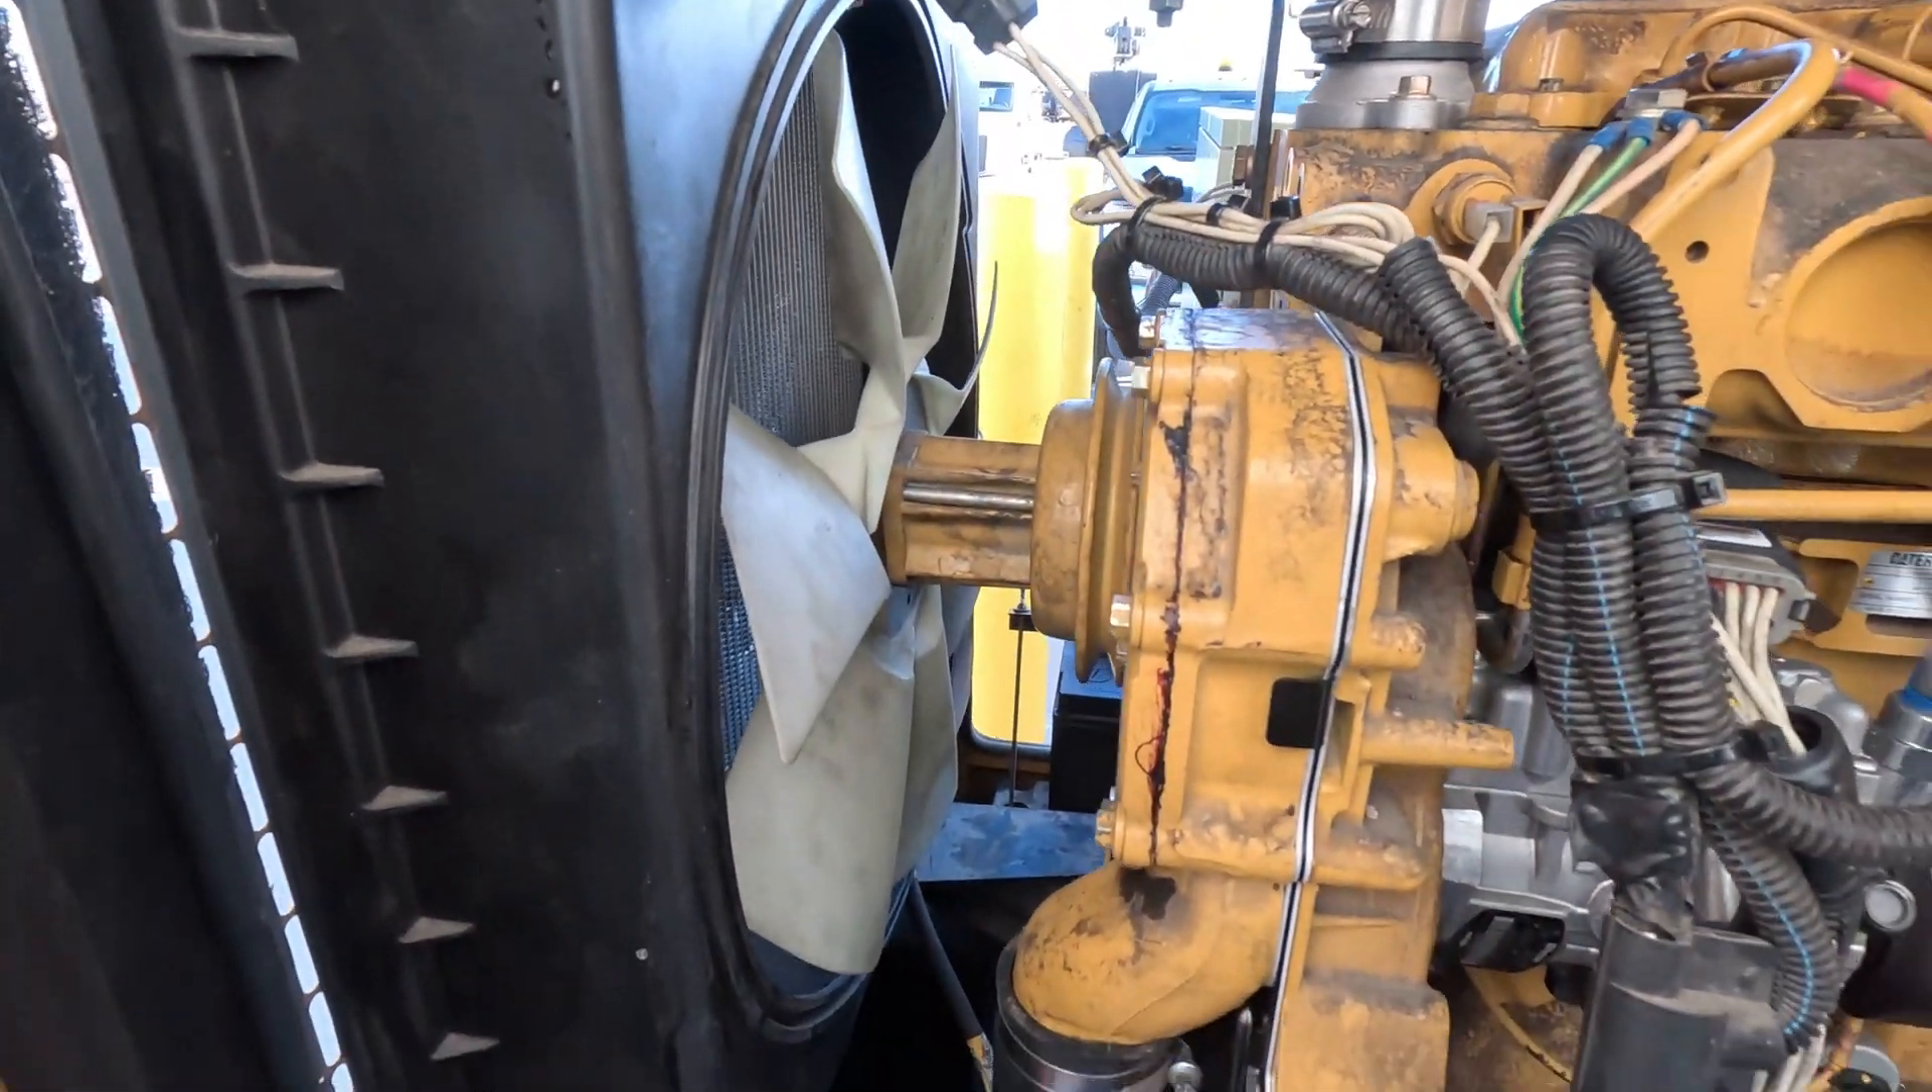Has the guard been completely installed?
No.